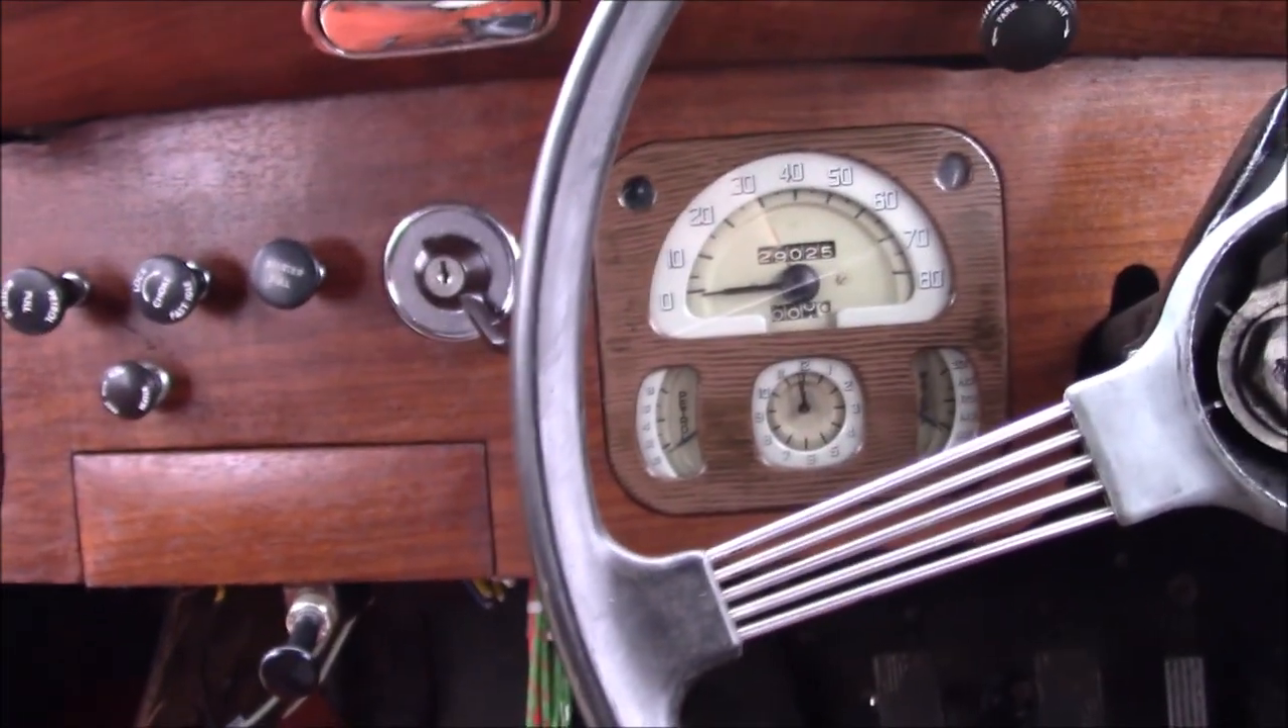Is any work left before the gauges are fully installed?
No.